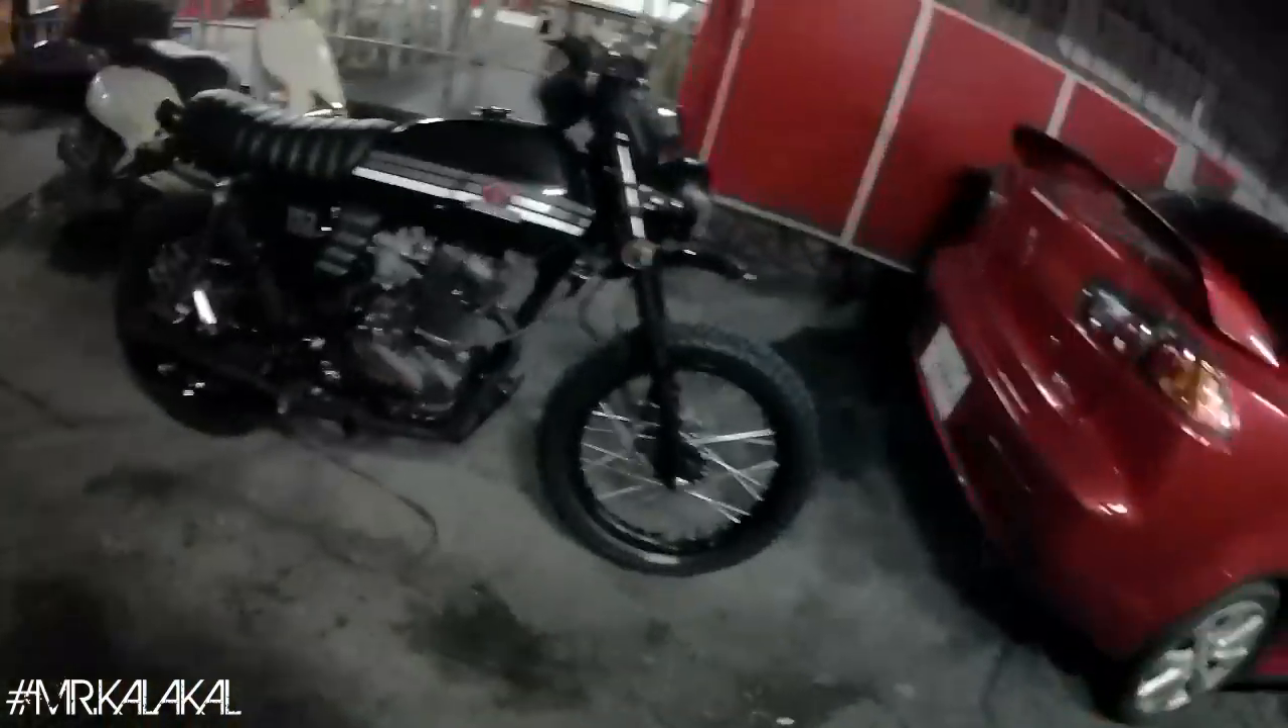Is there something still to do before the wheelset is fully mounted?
No.